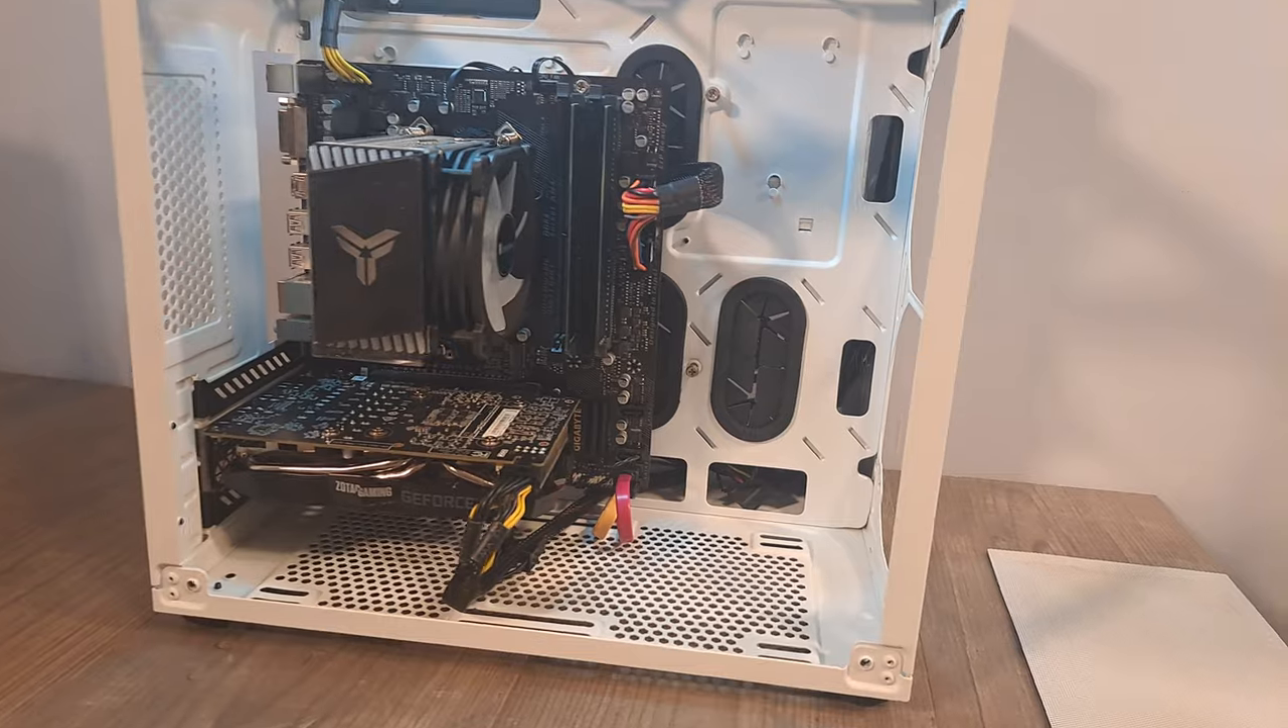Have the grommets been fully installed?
Yes.